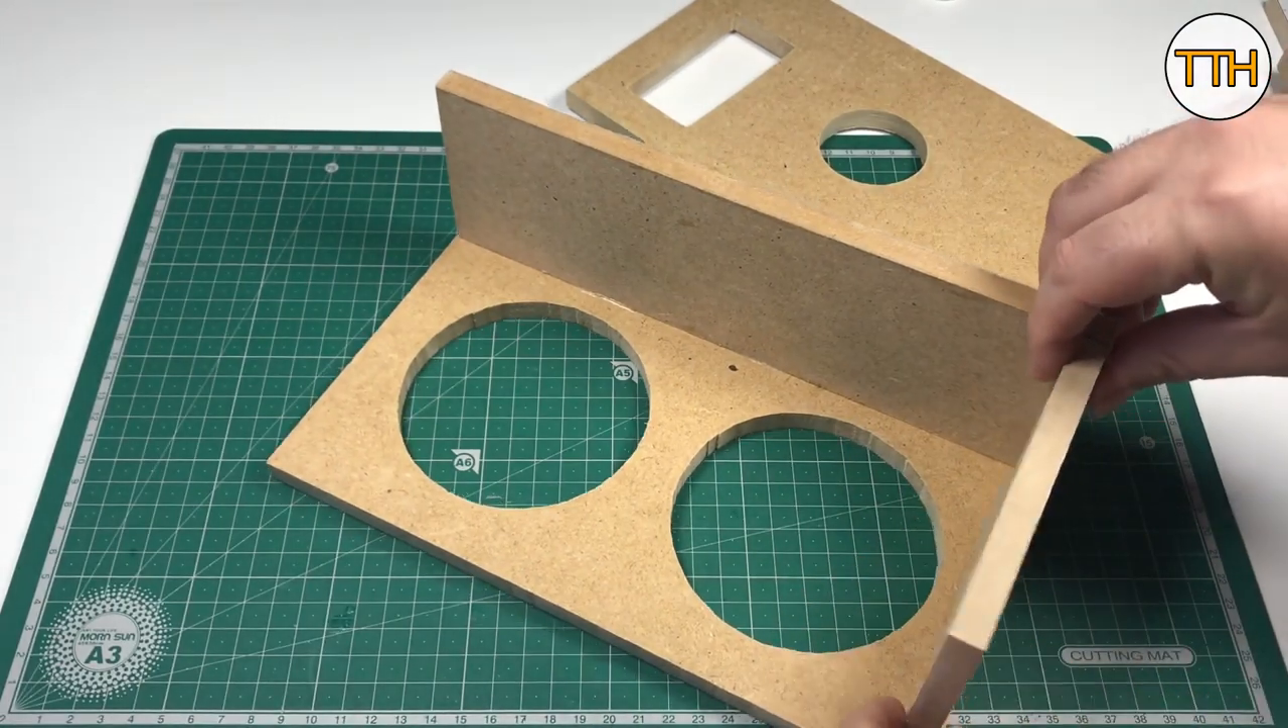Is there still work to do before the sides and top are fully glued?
Yes.